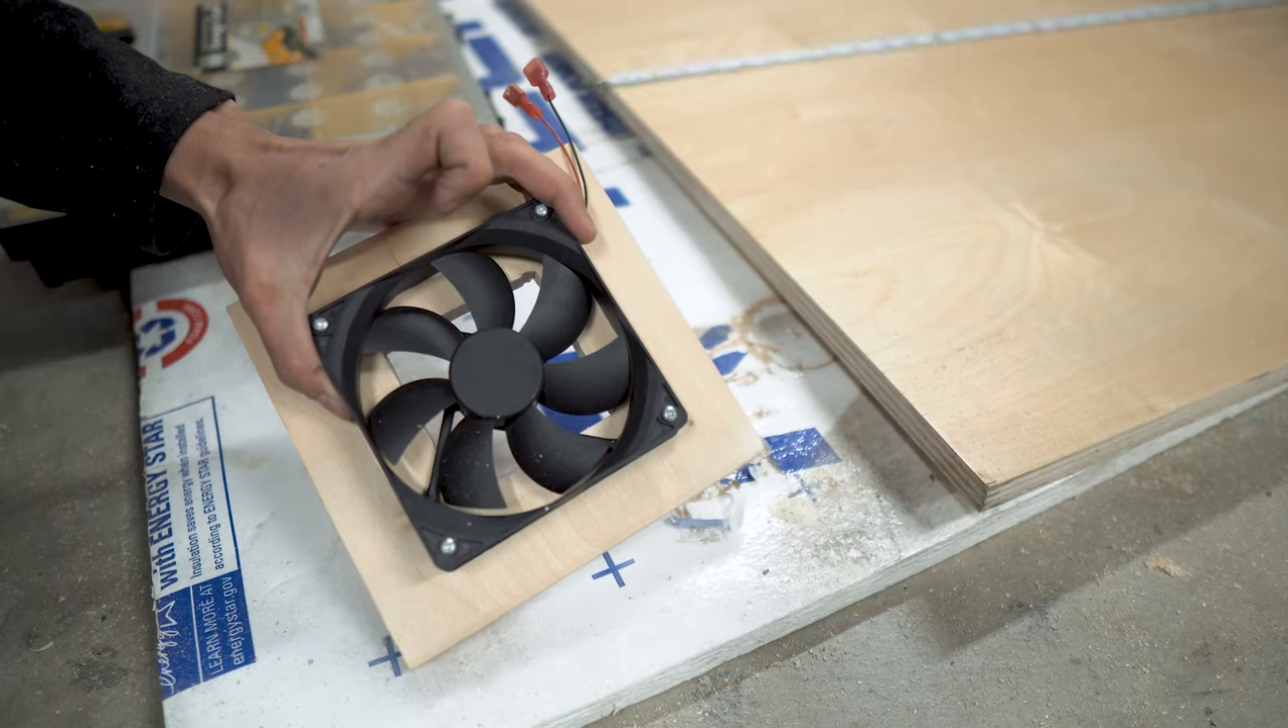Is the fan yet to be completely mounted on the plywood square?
No.